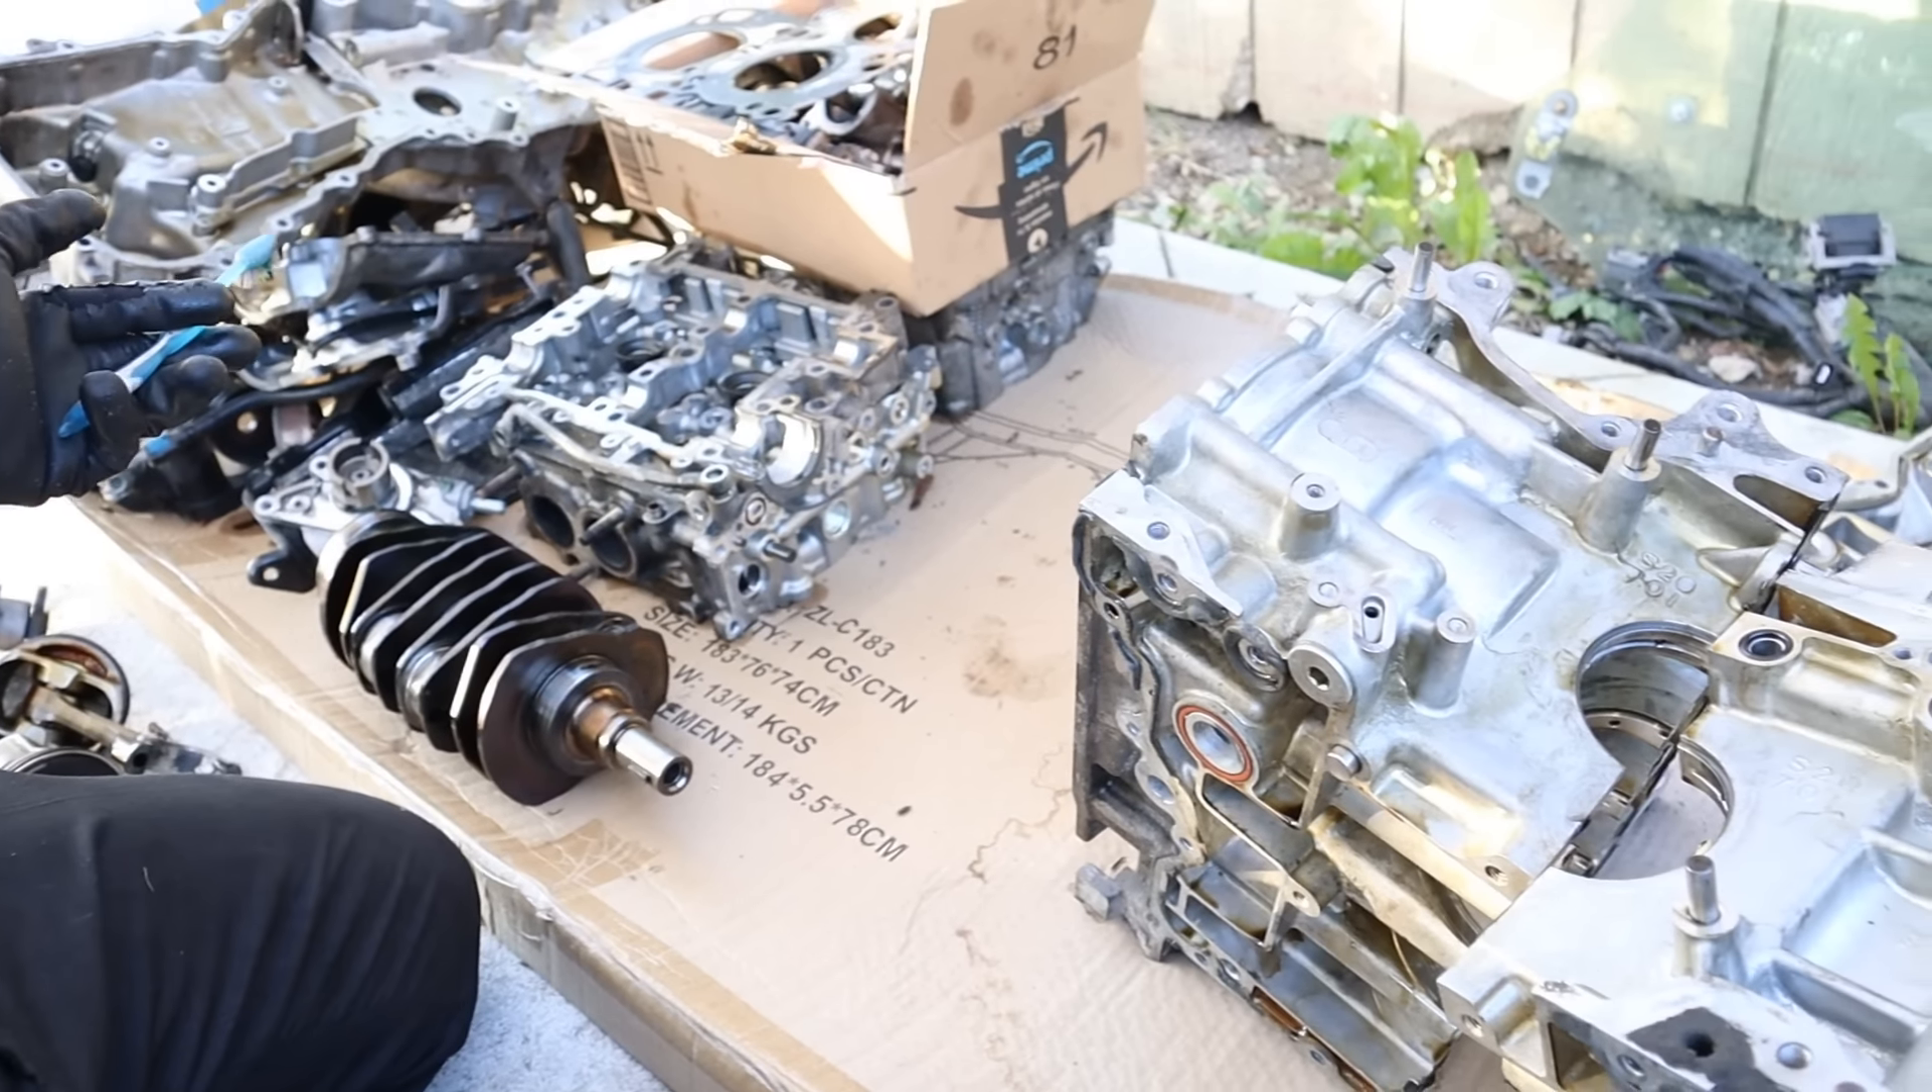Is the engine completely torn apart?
Yes.